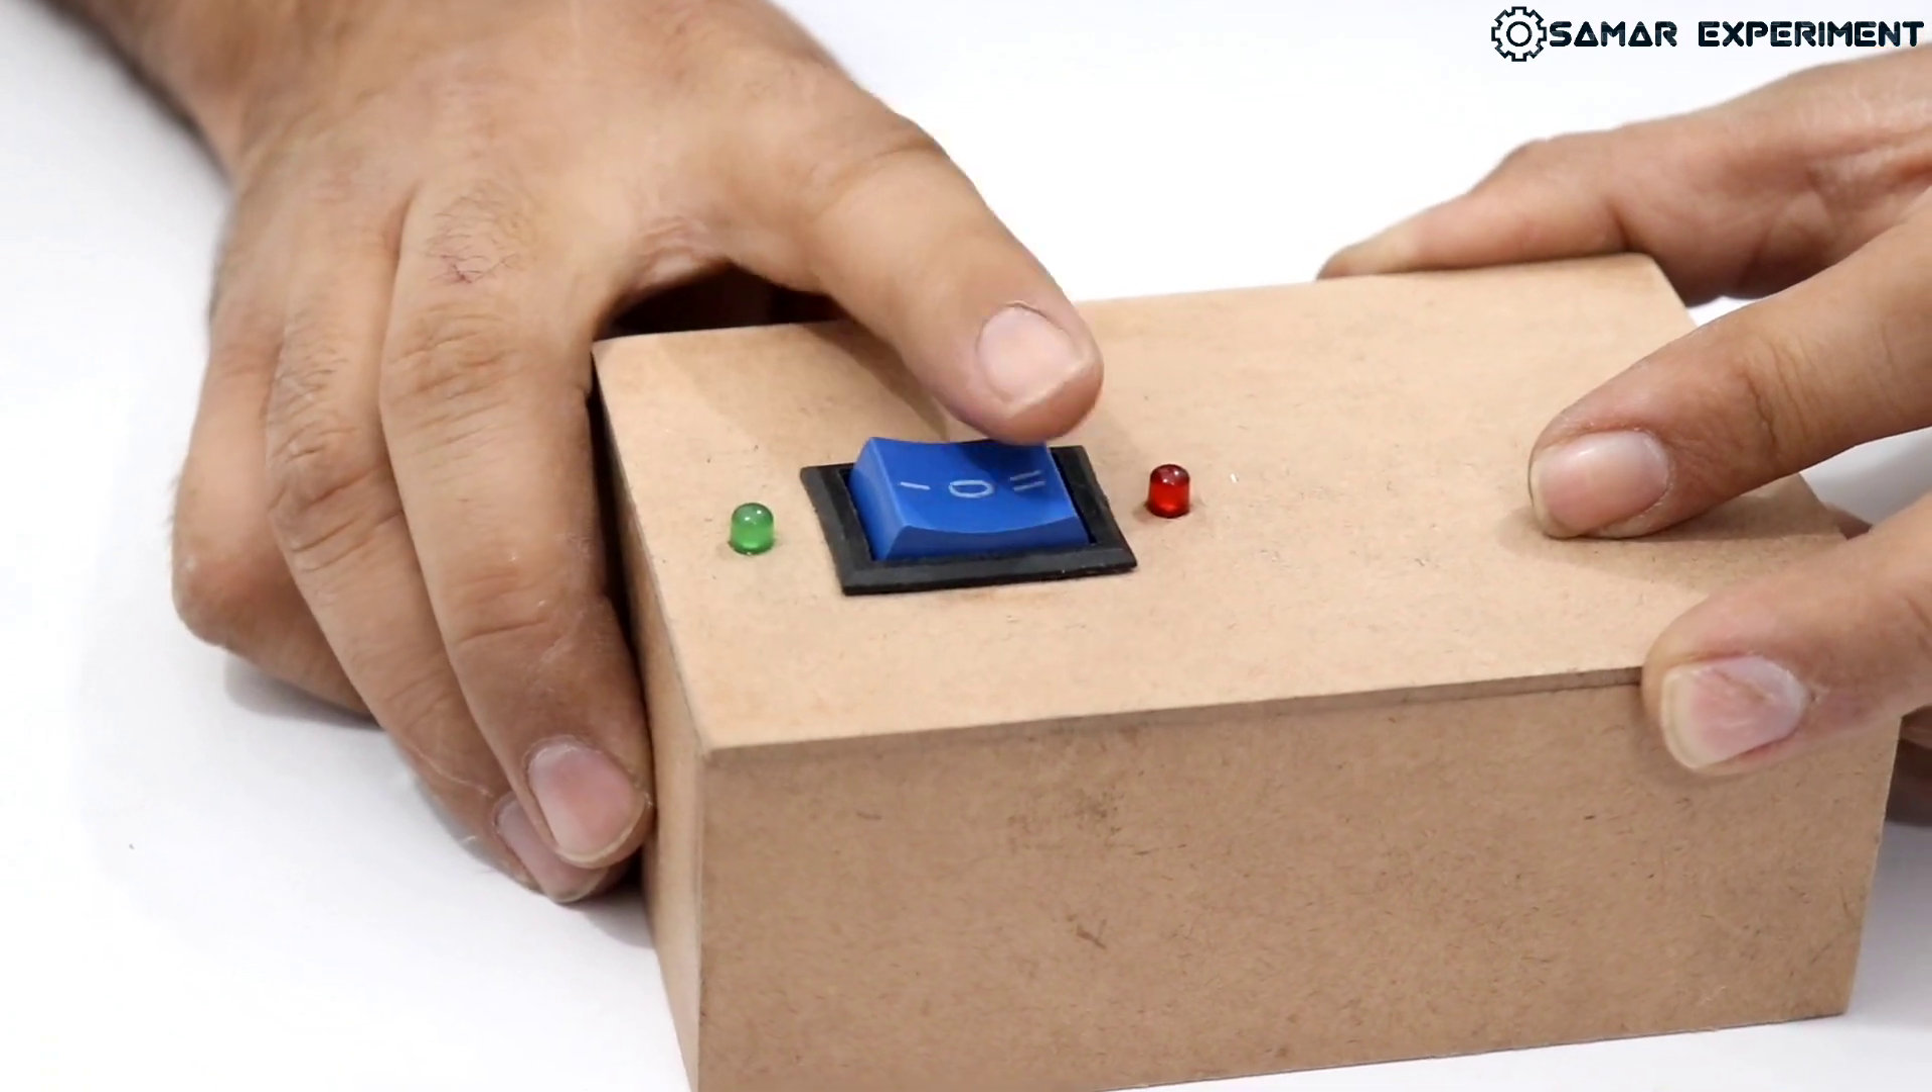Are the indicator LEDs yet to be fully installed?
No.